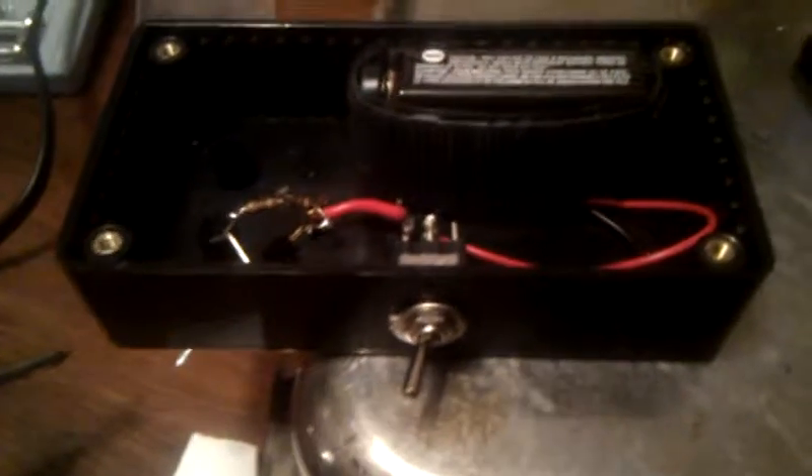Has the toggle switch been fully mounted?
Yes.